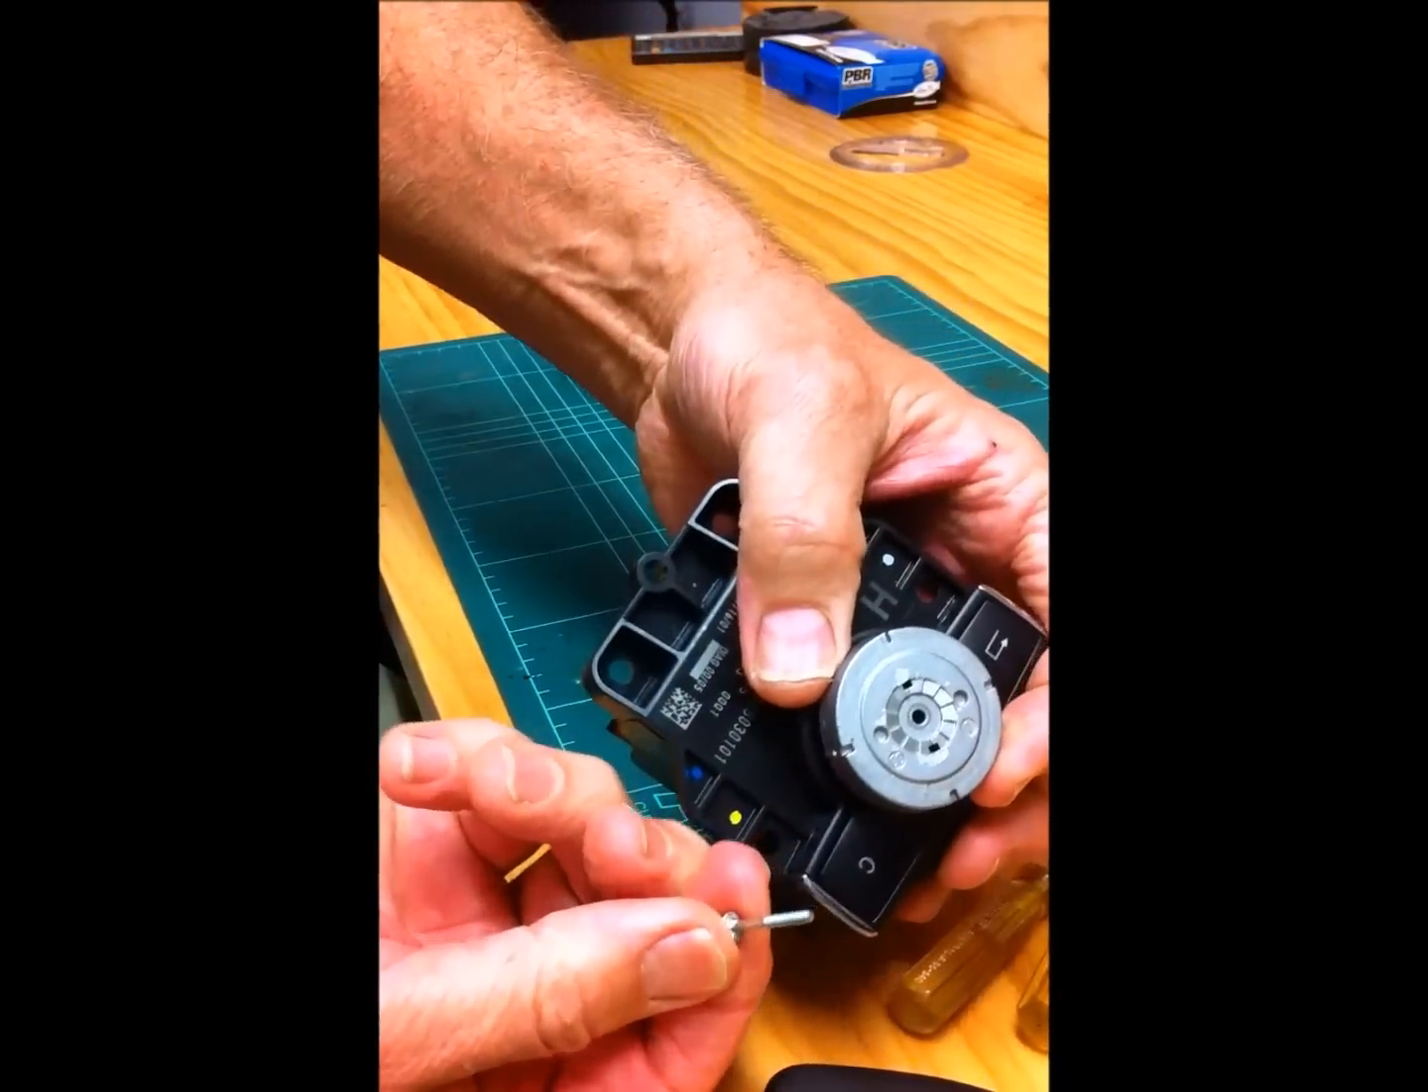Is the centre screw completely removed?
Yes.